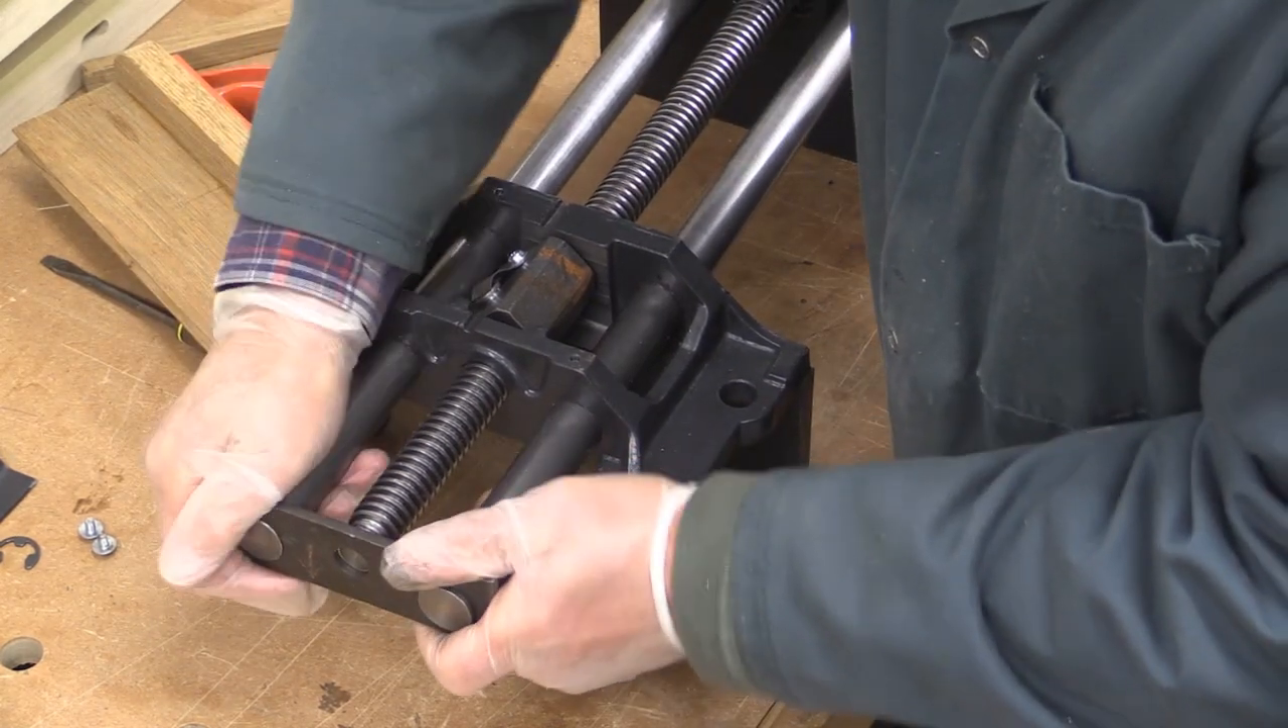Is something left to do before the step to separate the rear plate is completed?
Yes.